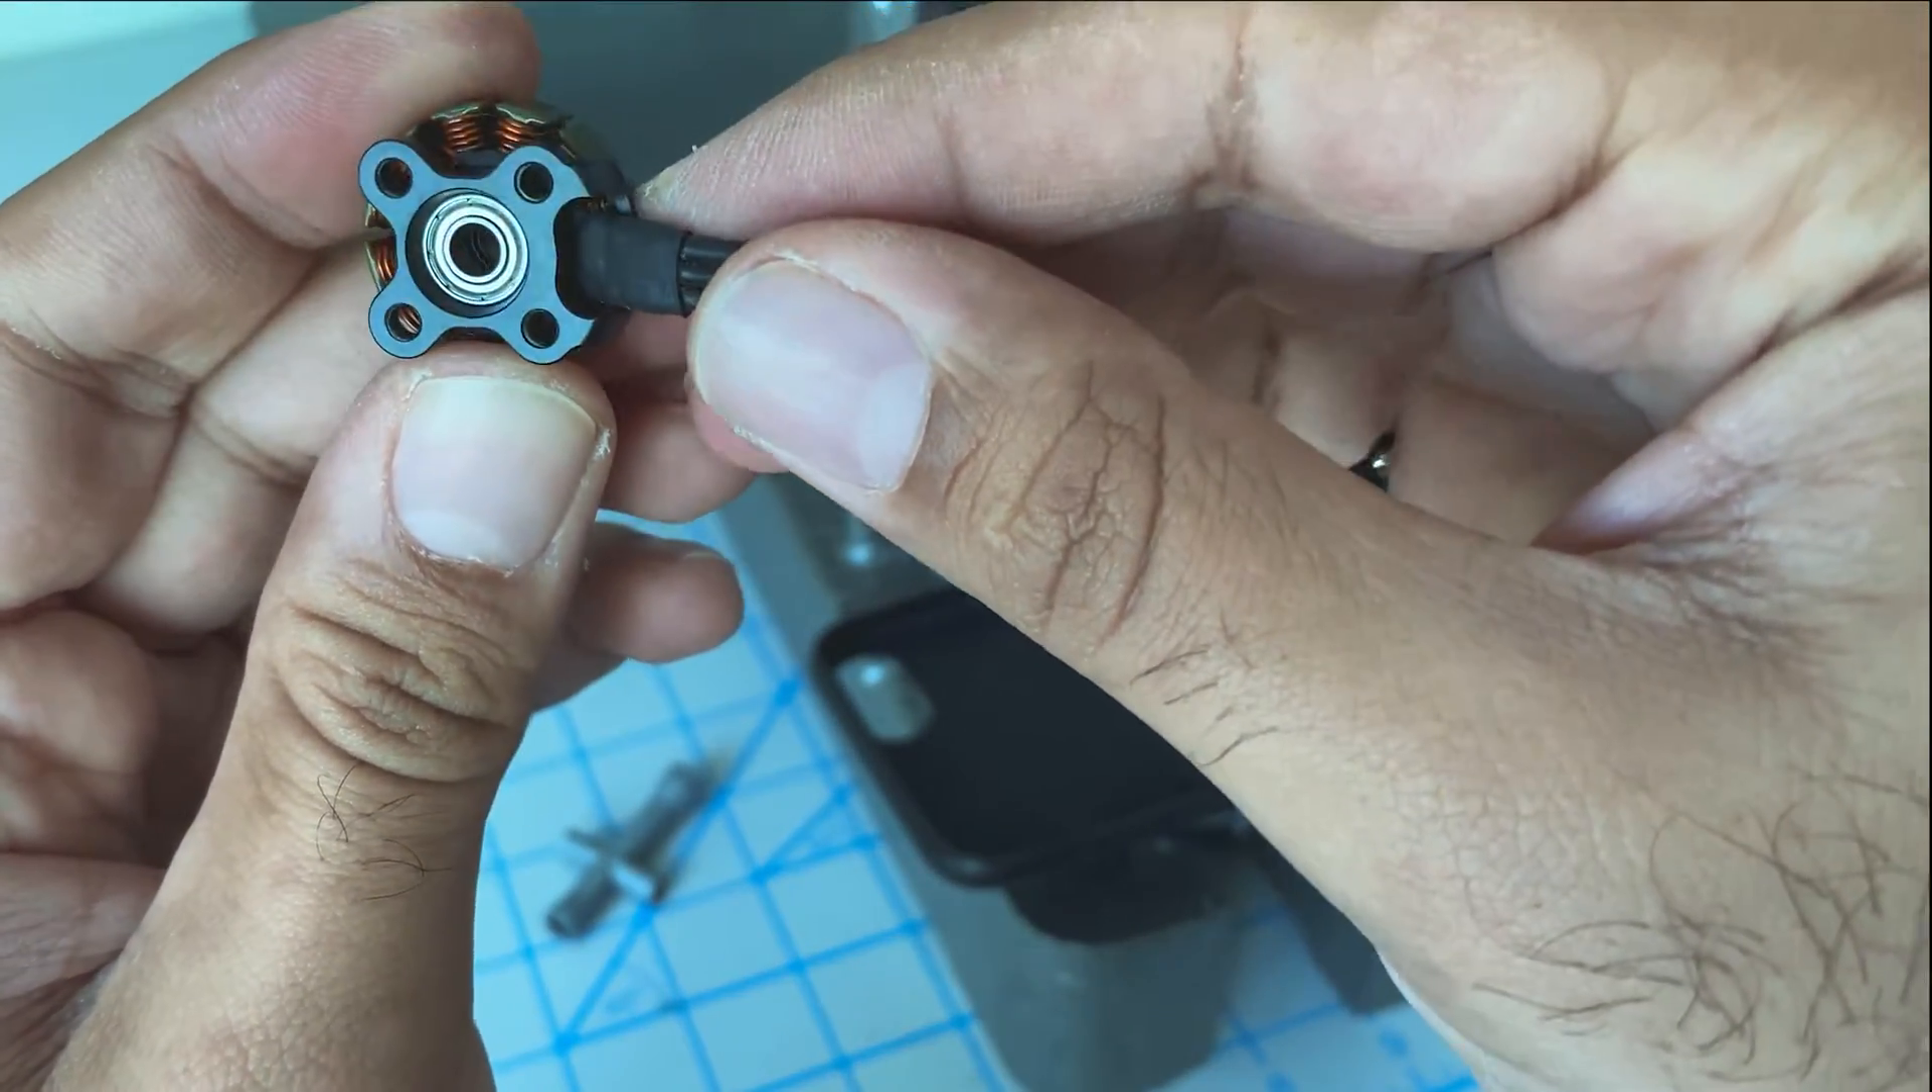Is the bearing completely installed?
Yes.